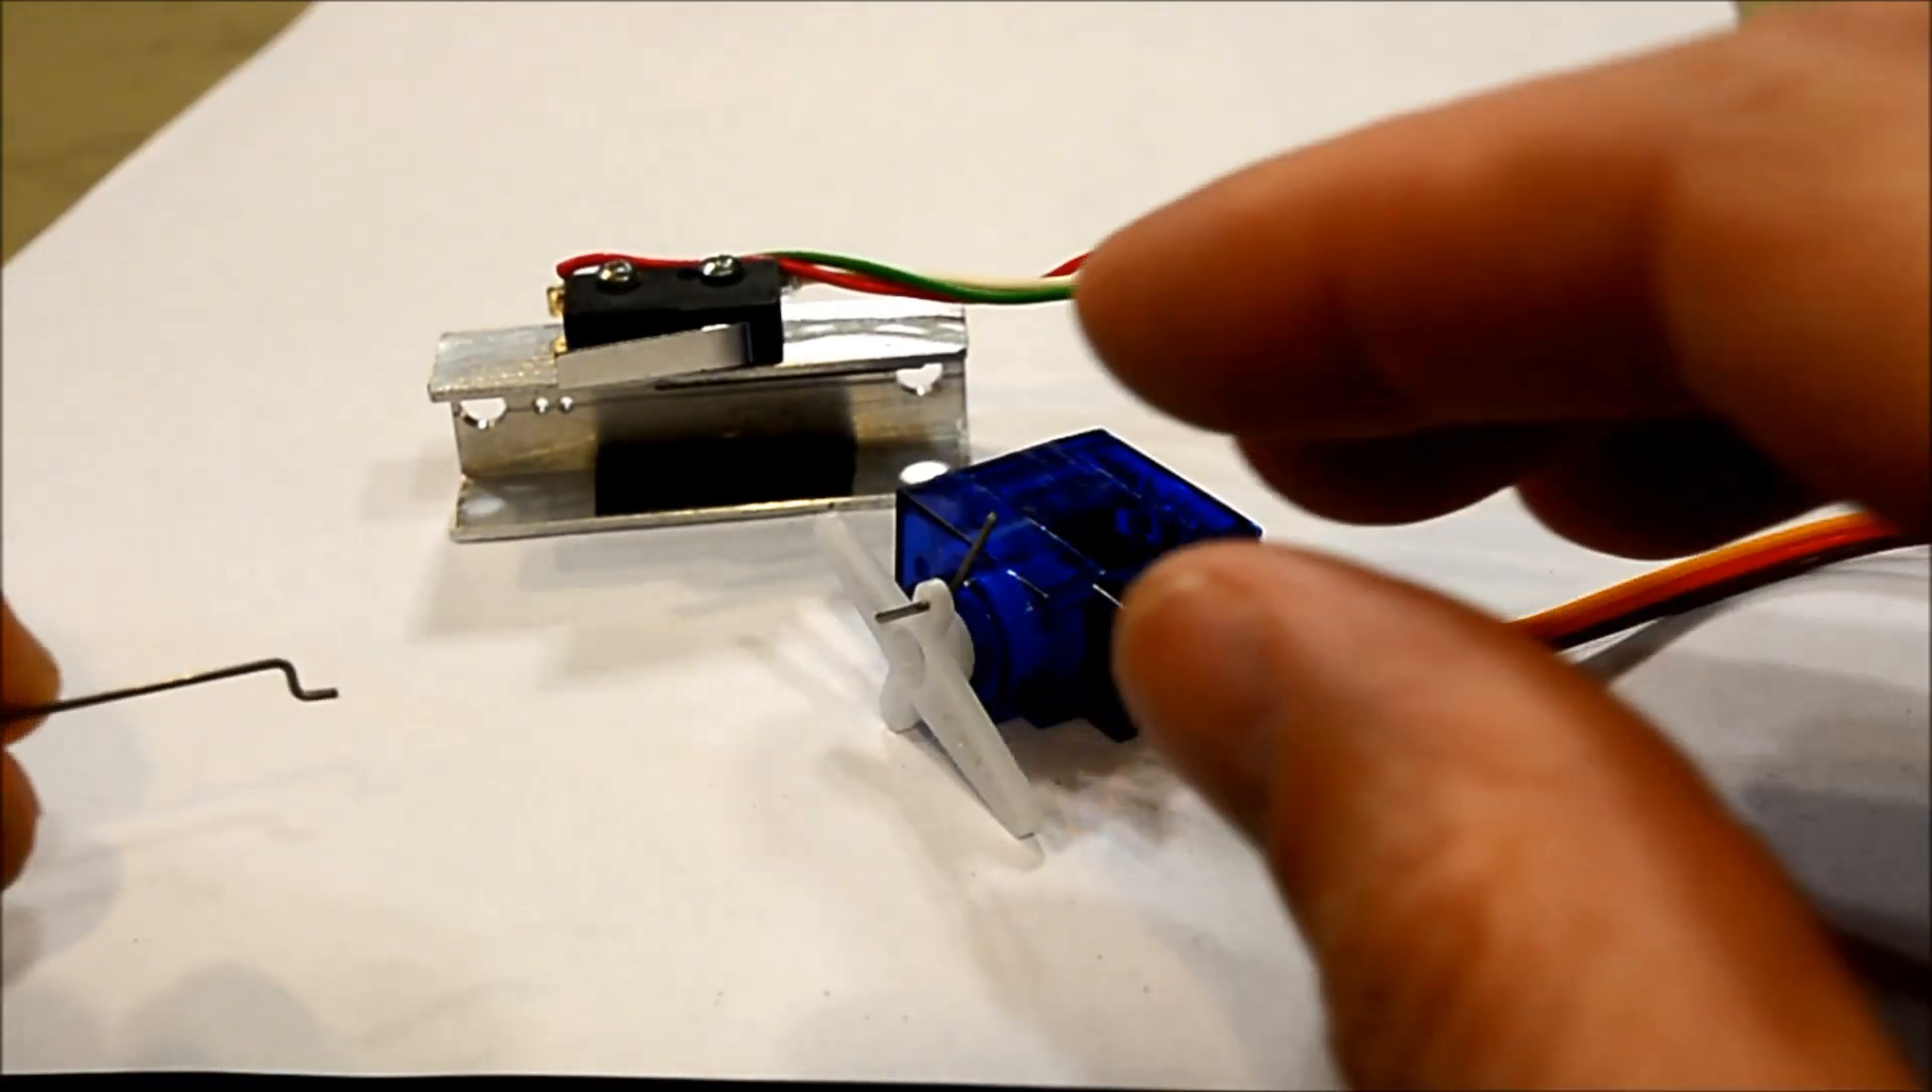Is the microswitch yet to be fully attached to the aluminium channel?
No.